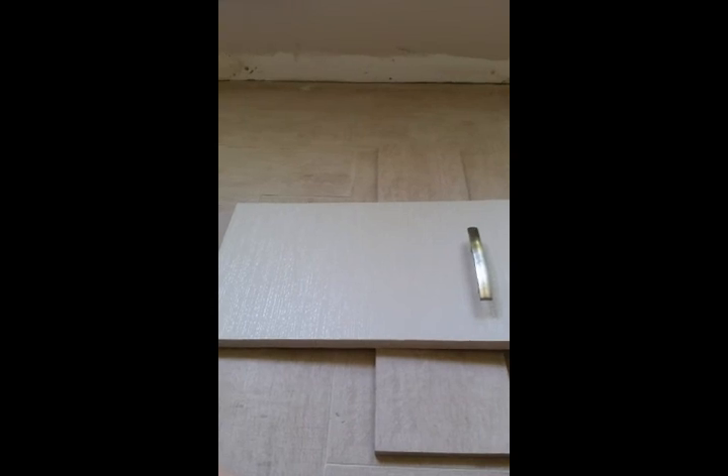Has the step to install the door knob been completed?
Yes.